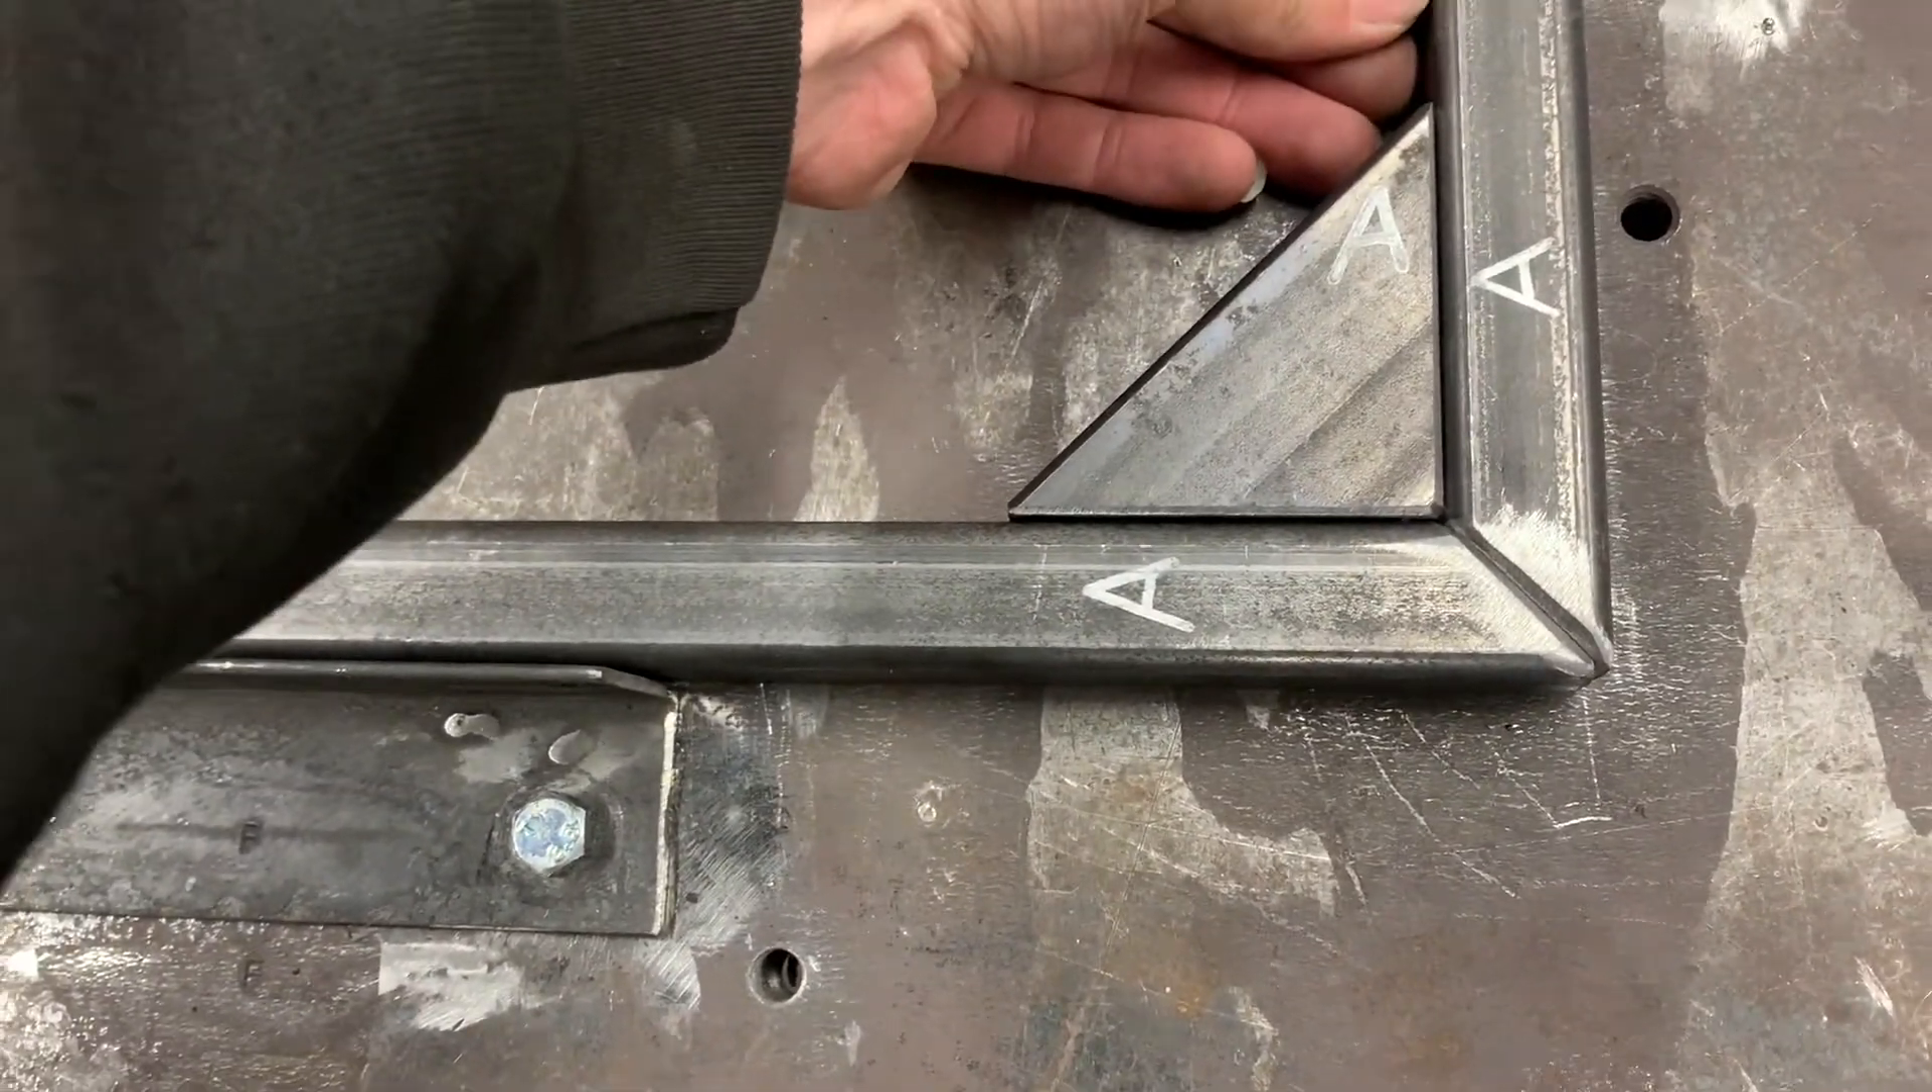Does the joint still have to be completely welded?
Yes.